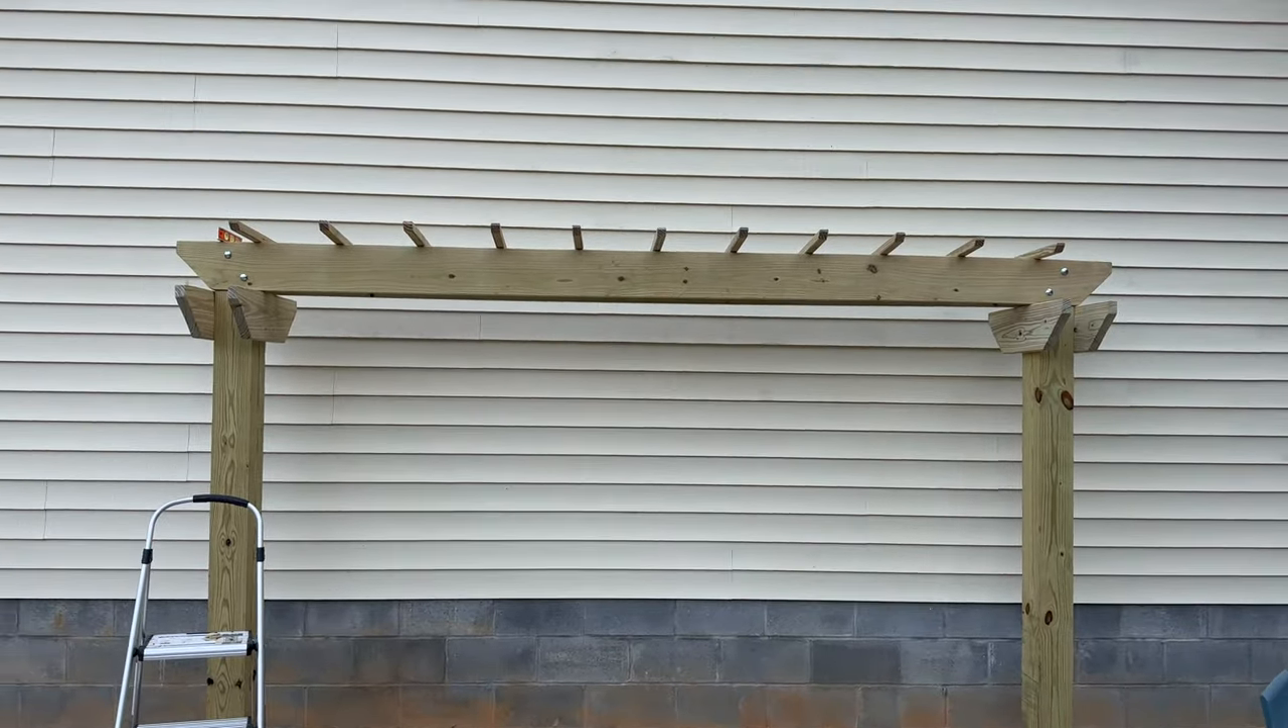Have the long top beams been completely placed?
Yes.